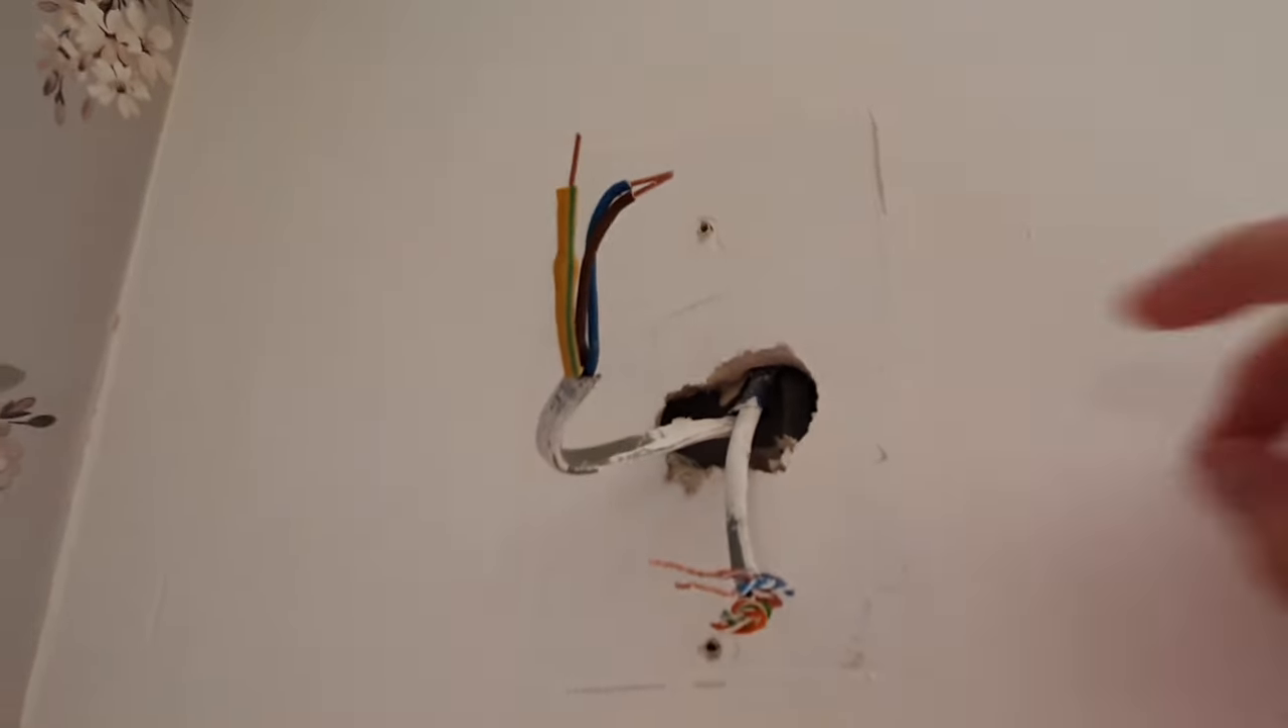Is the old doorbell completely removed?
Yes.